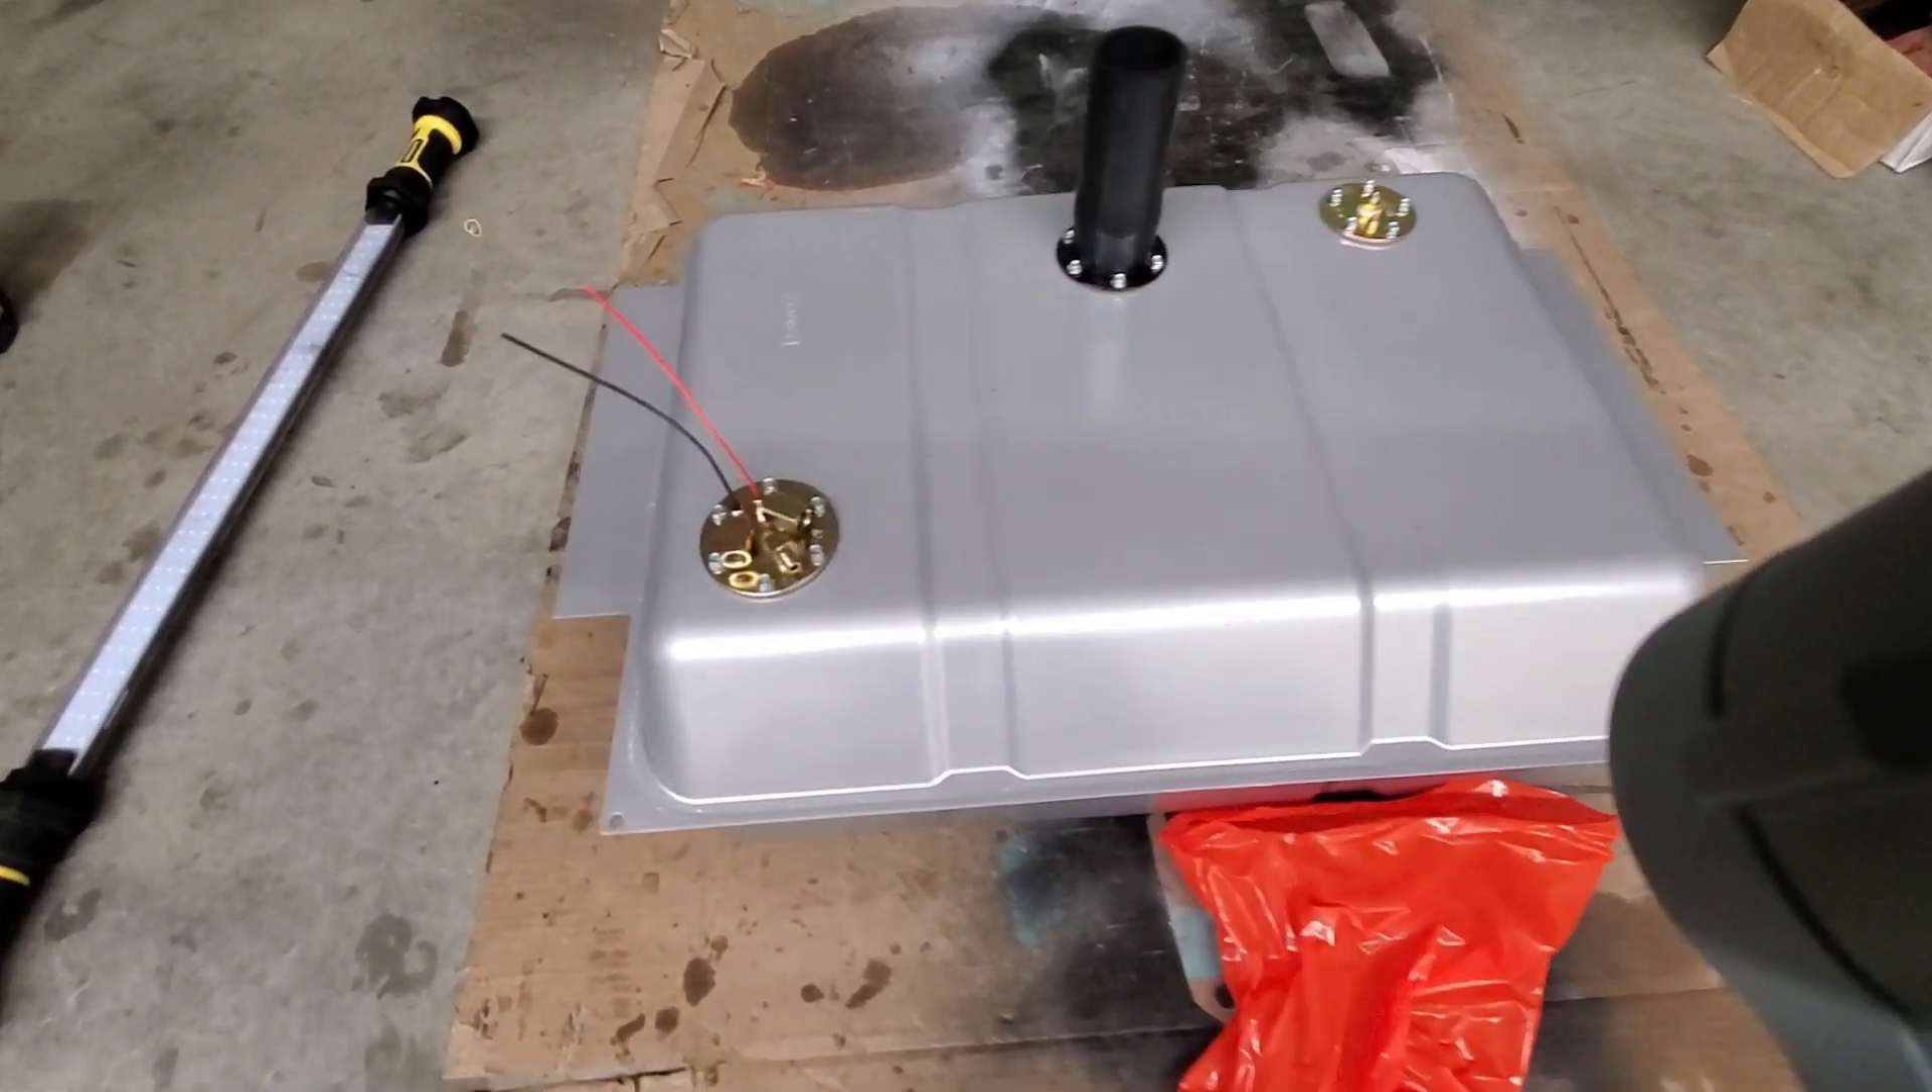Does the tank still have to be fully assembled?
No.